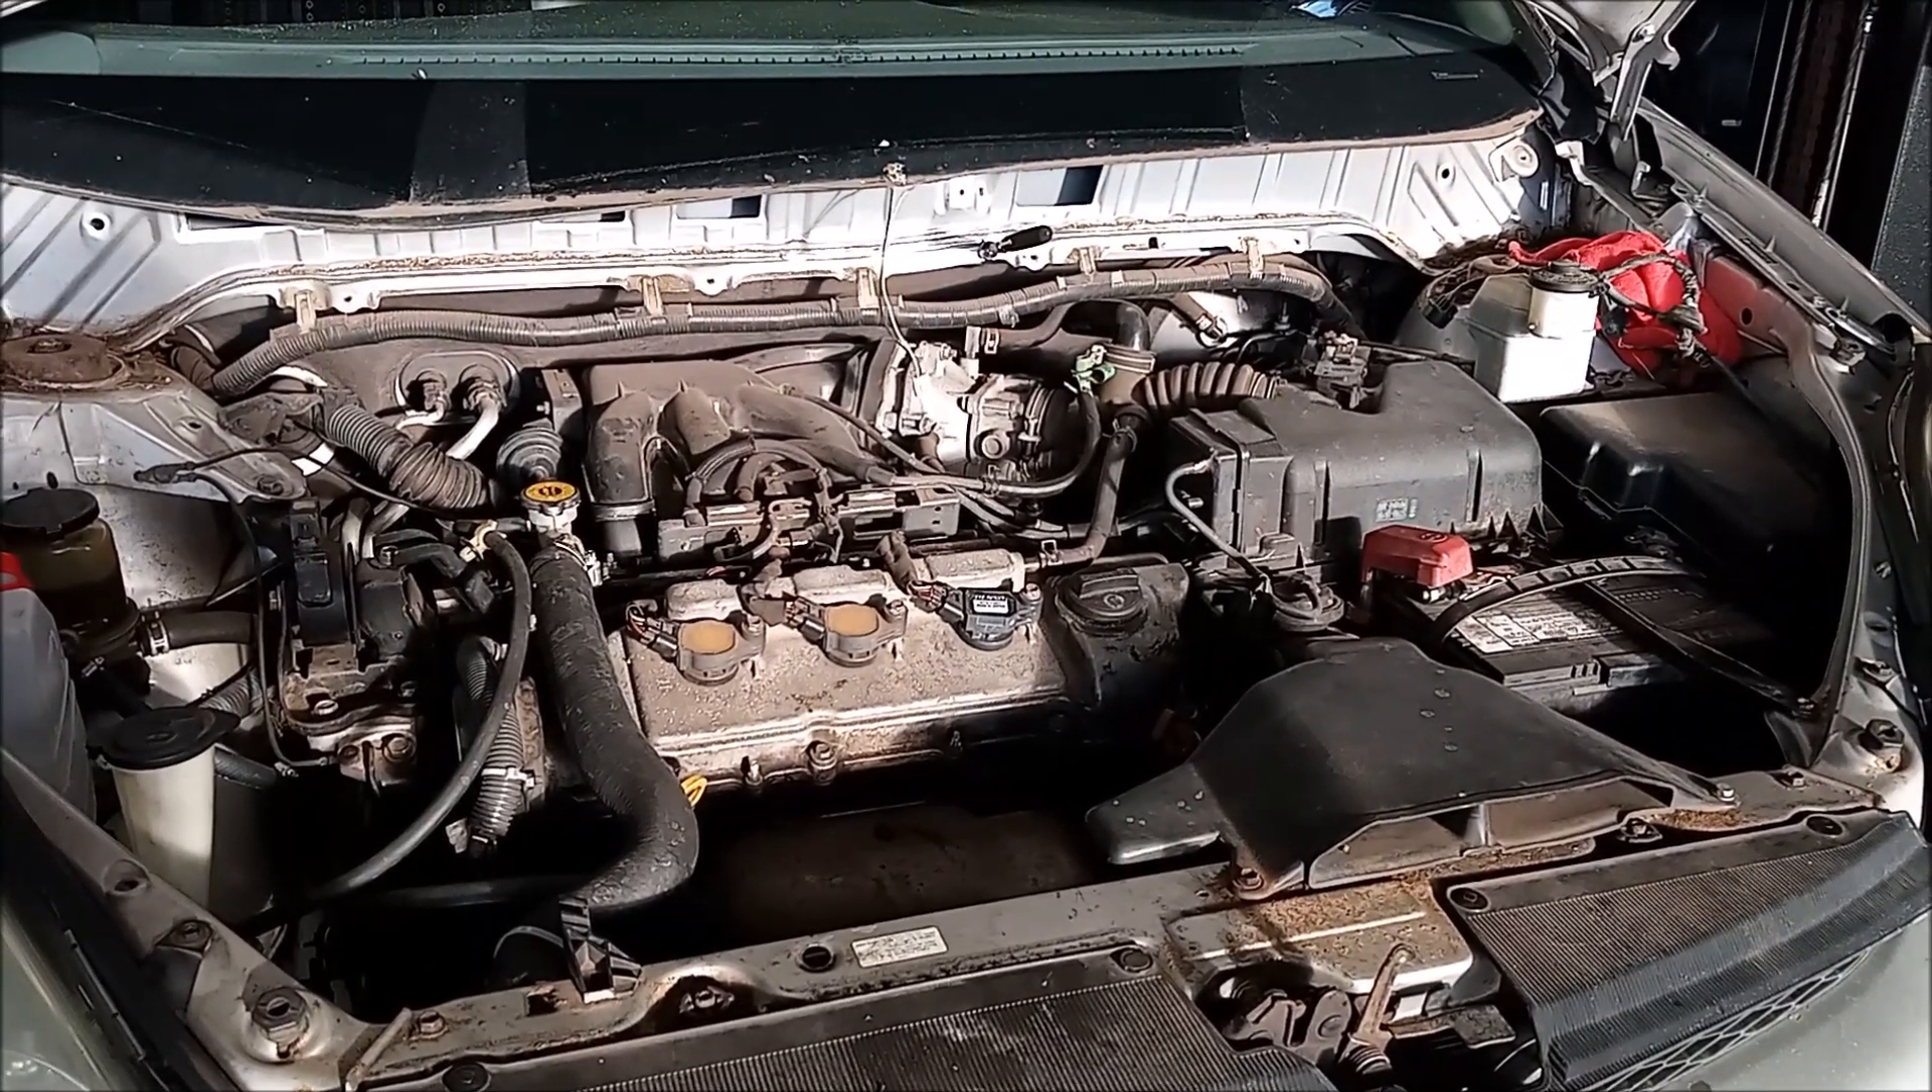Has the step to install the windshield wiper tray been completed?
No.